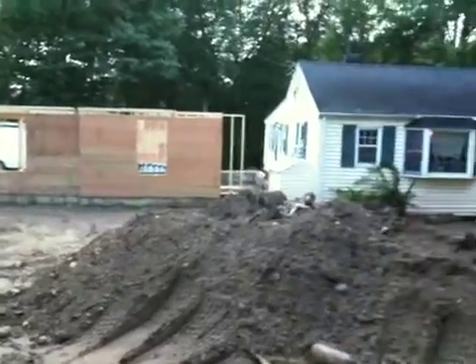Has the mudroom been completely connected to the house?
No.